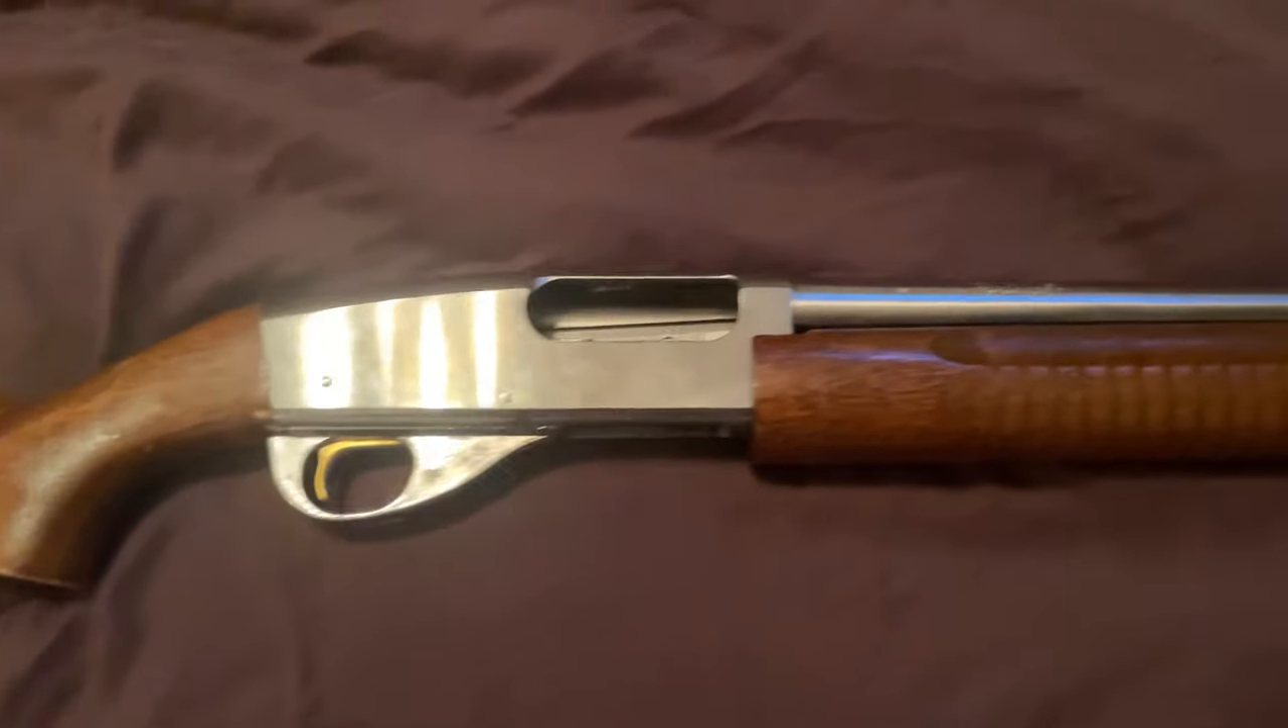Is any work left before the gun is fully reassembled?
No.